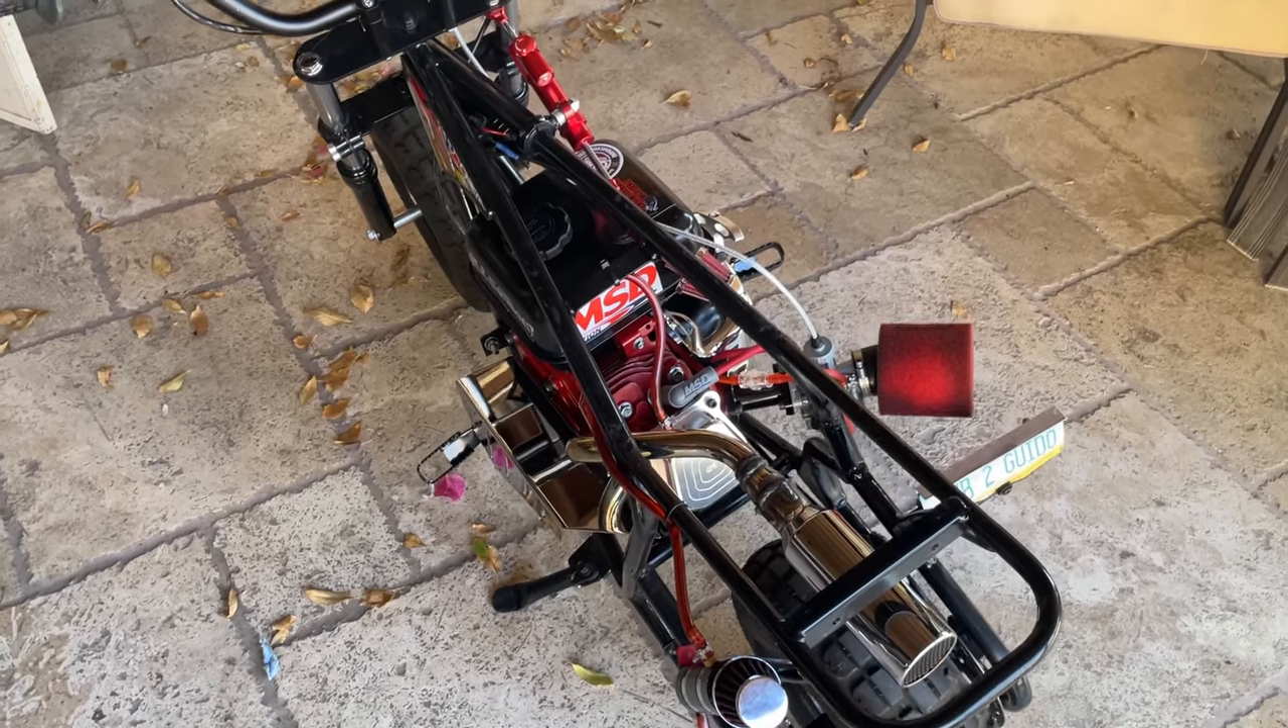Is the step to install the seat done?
No.